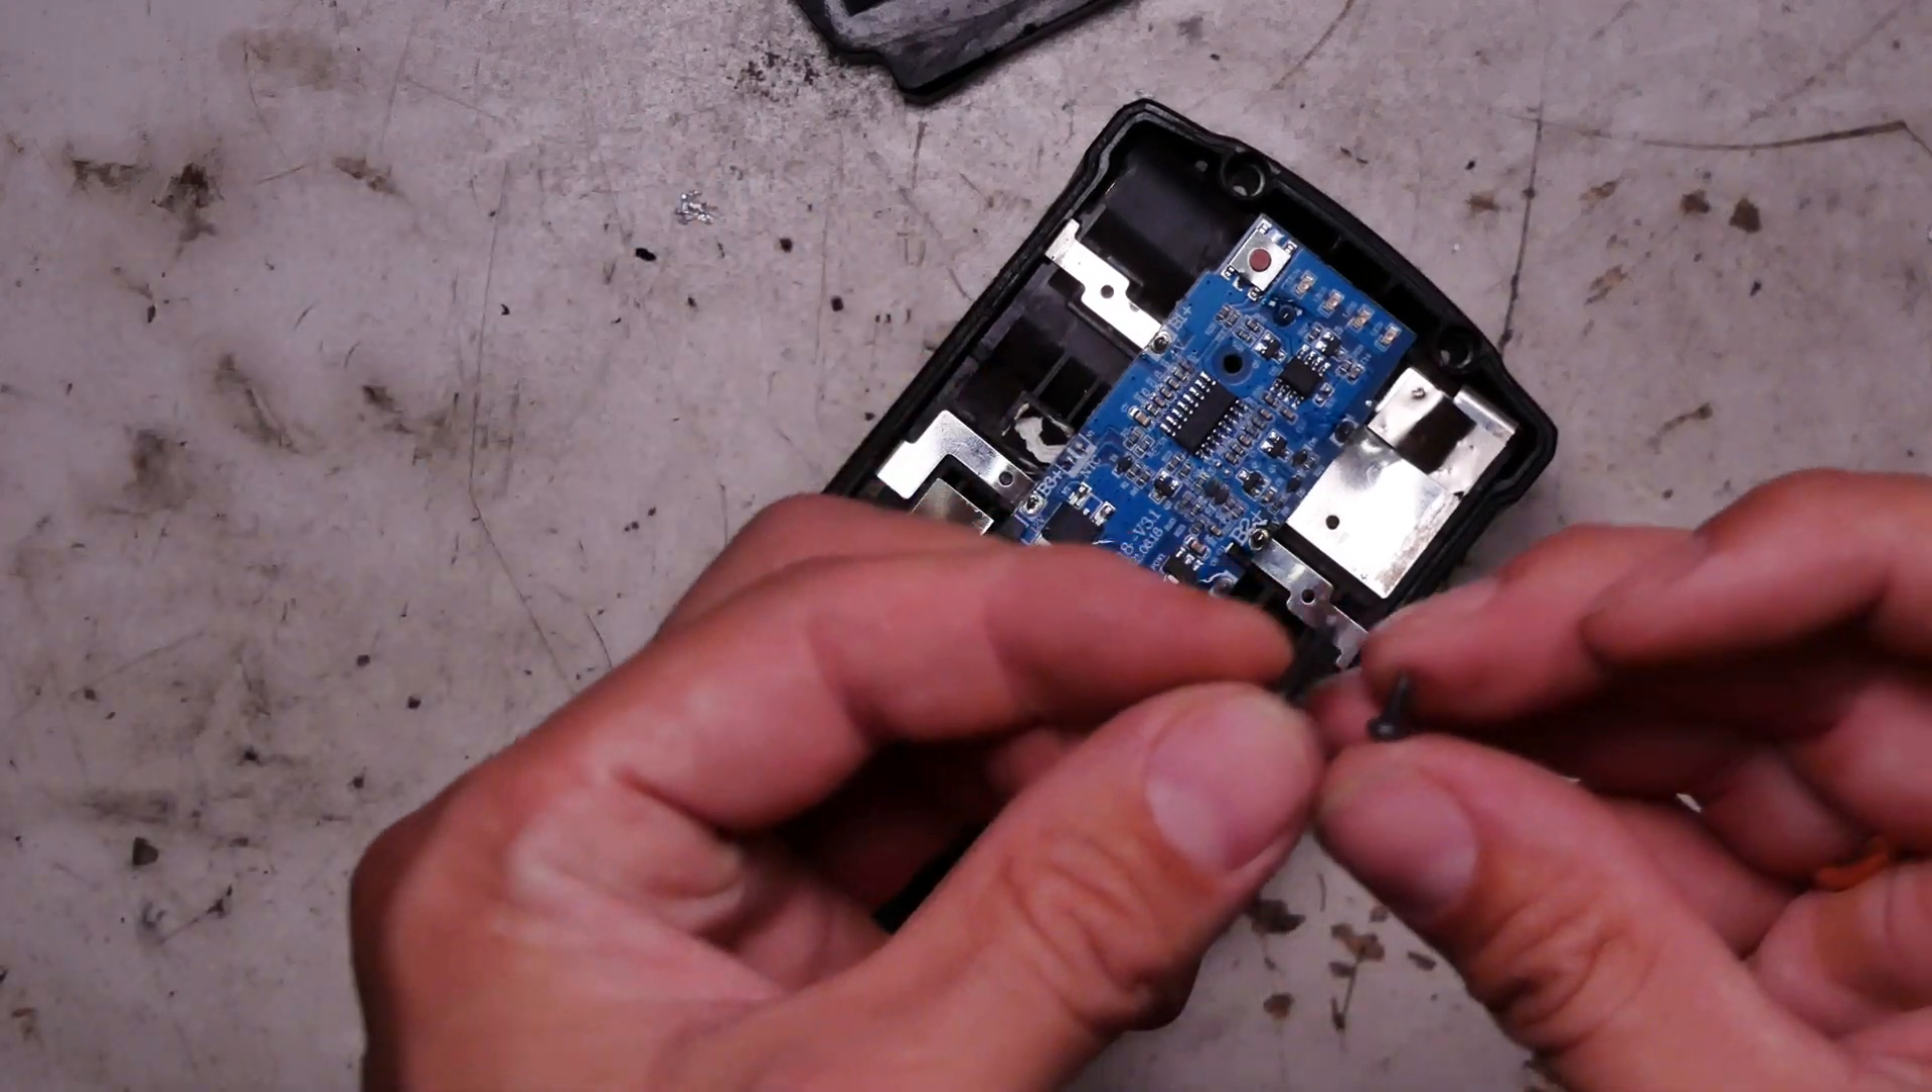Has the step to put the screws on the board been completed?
No.